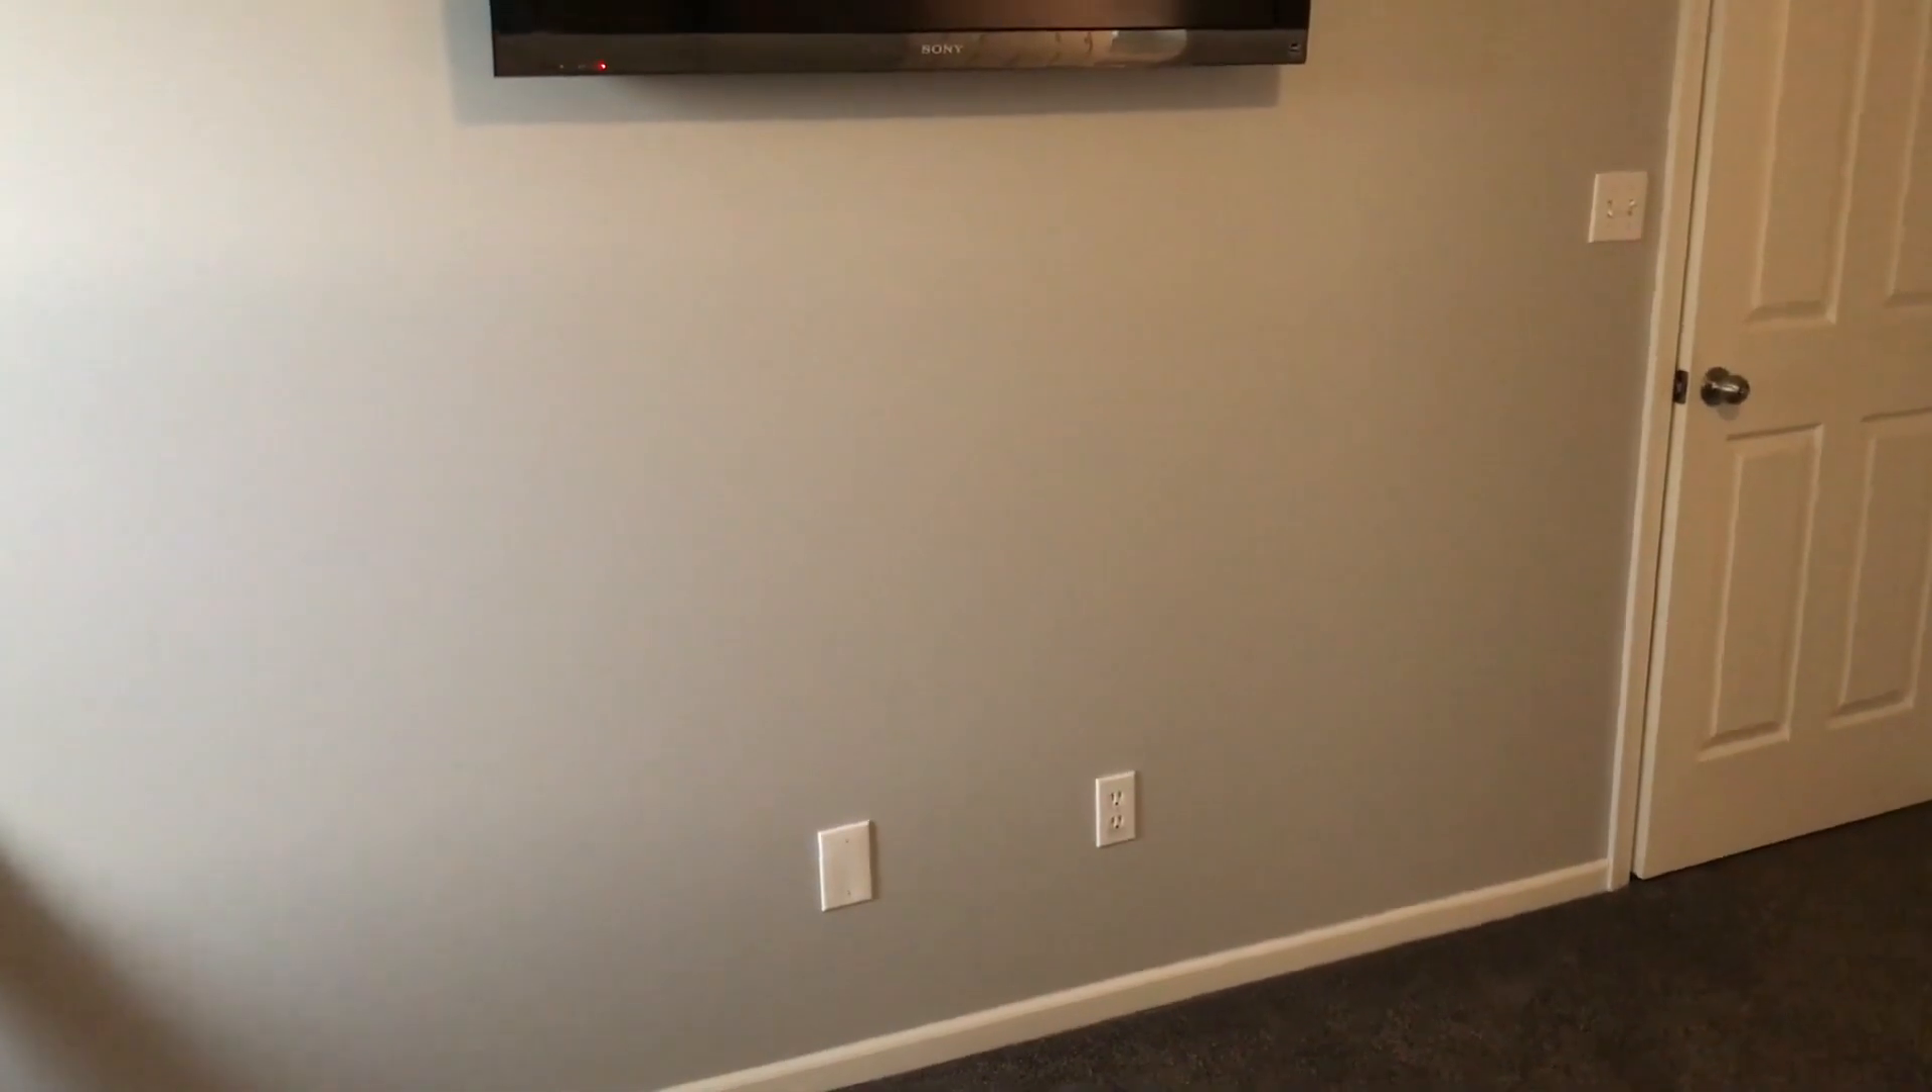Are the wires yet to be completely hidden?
No.